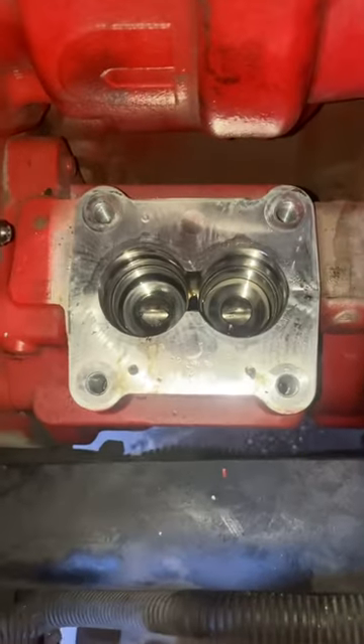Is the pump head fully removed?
Yes.